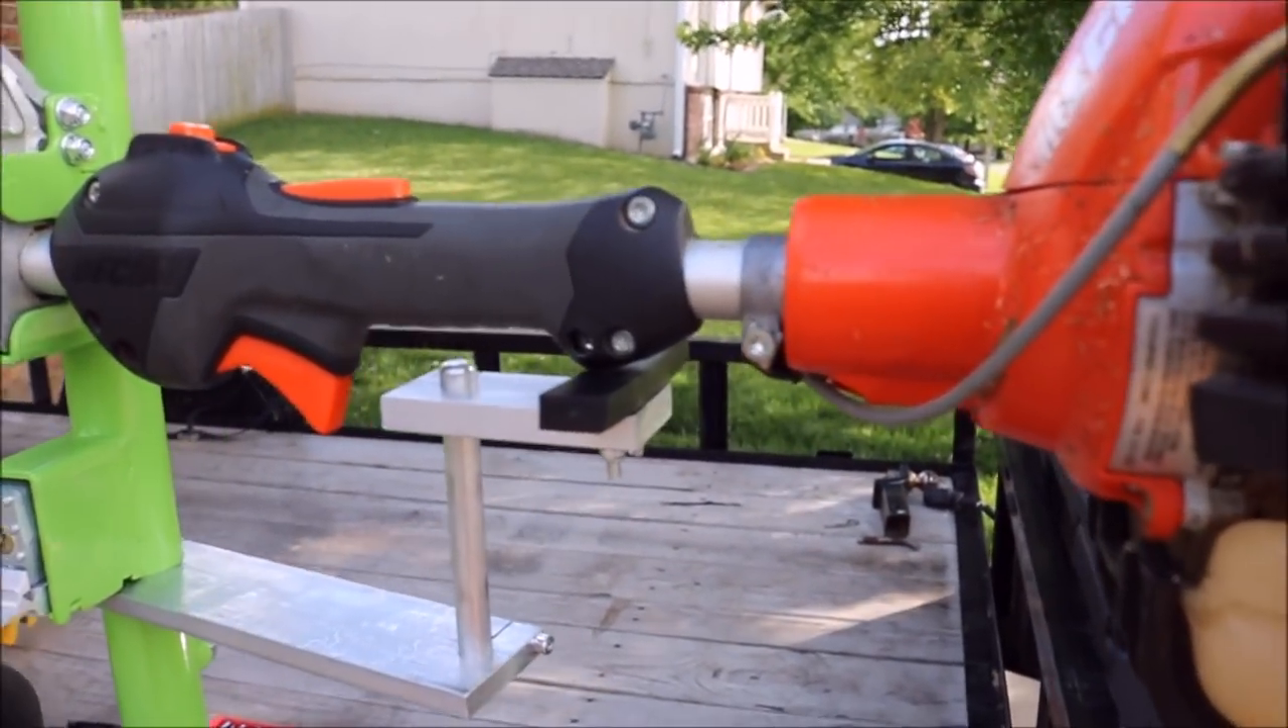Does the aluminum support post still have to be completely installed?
No.